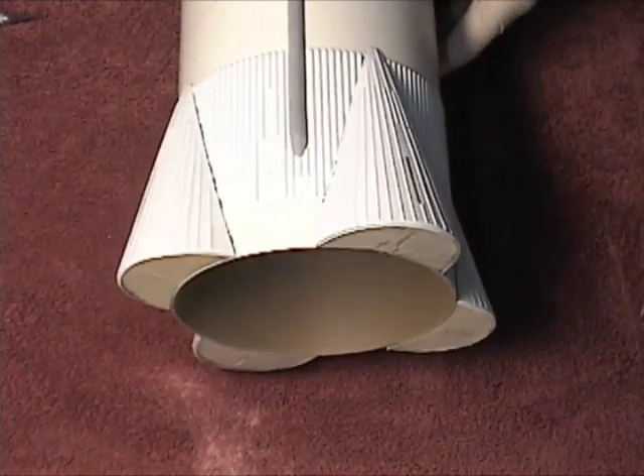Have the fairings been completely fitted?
Yes.